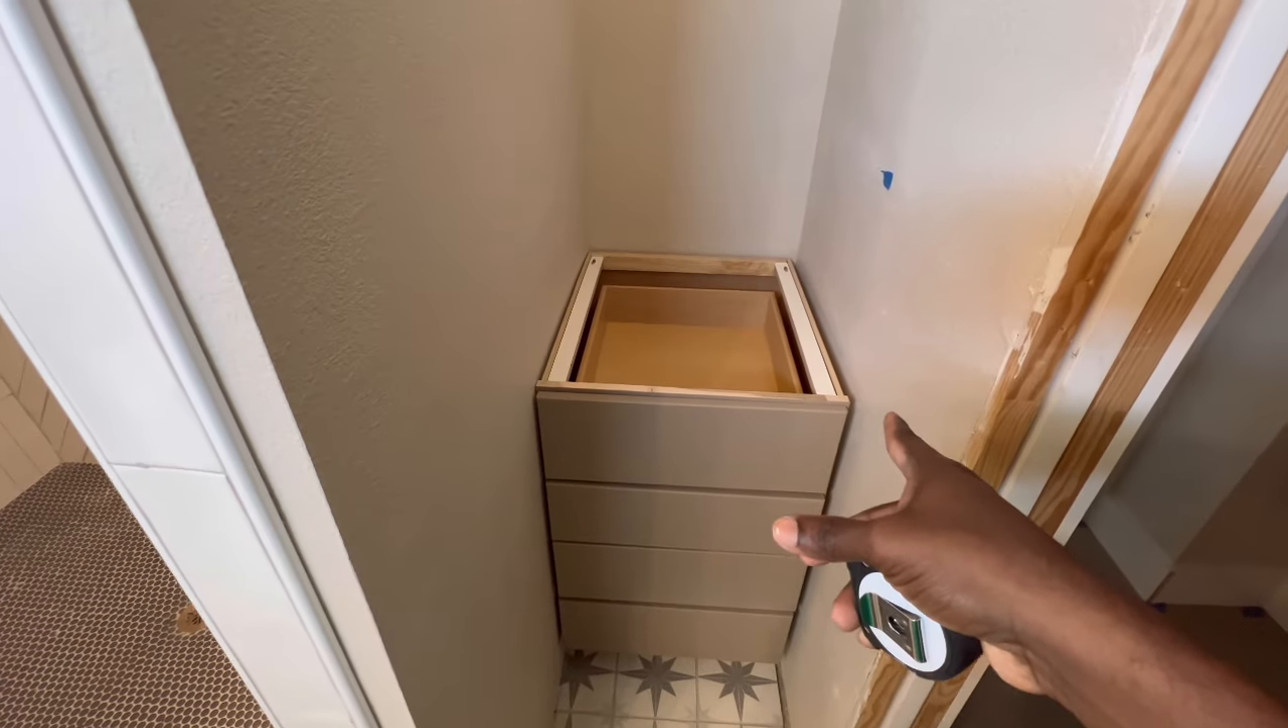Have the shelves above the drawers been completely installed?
No.